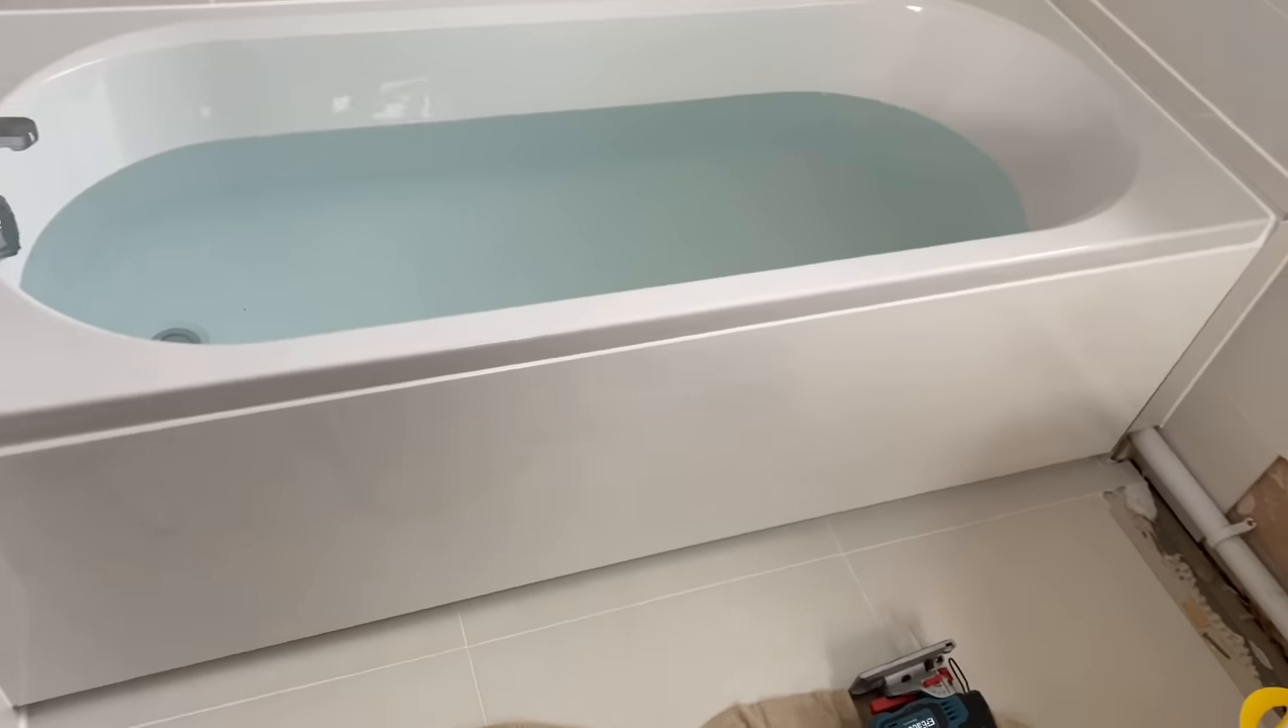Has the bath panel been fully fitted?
Yes.